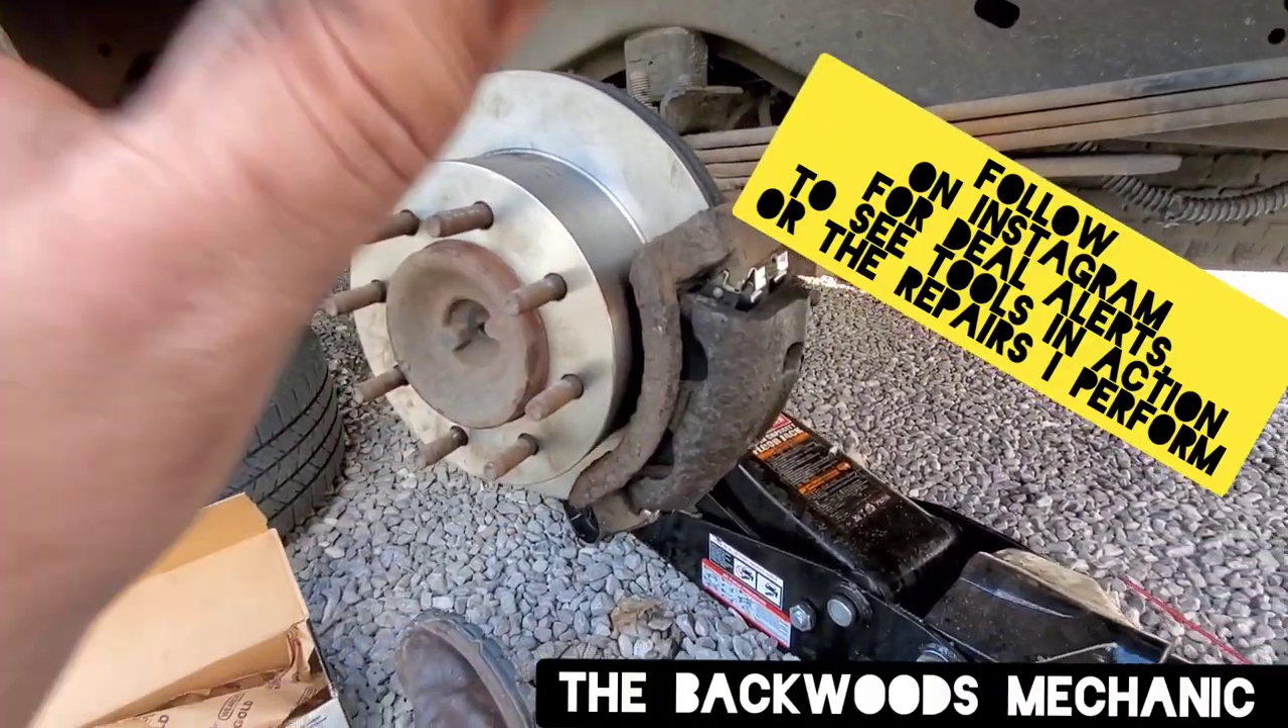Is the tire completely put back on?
No.